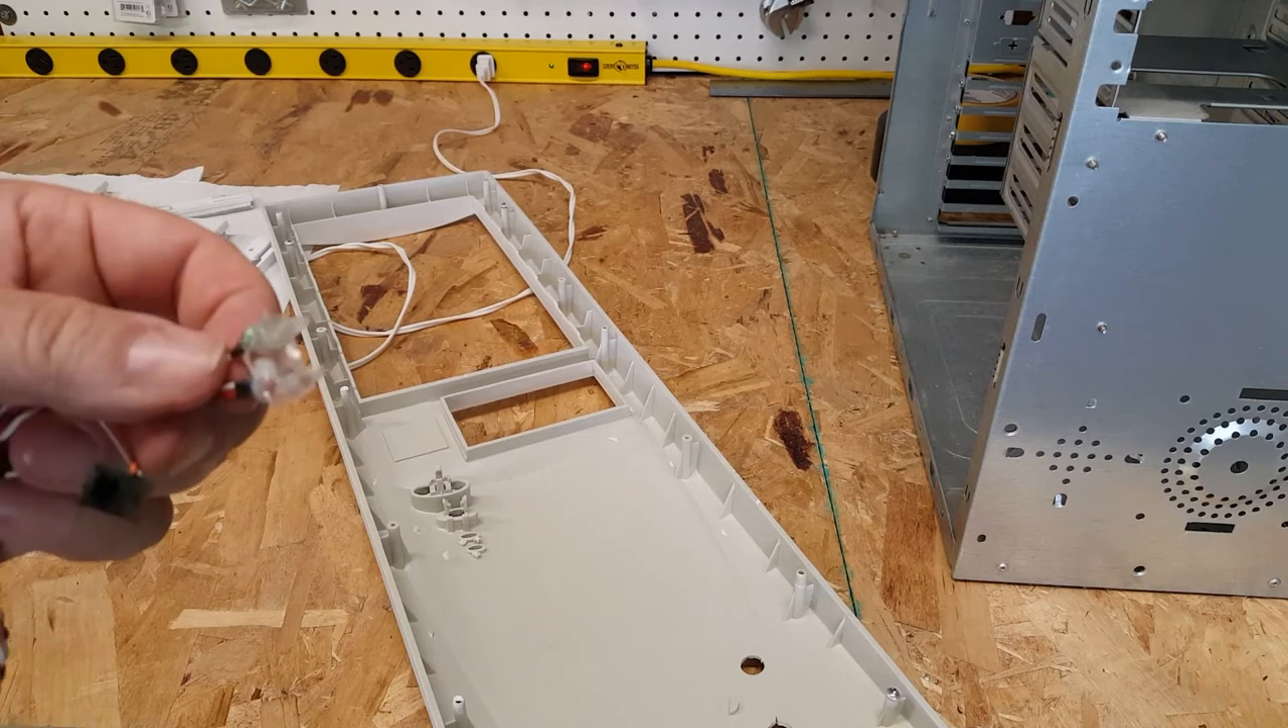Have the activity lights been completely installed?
No.